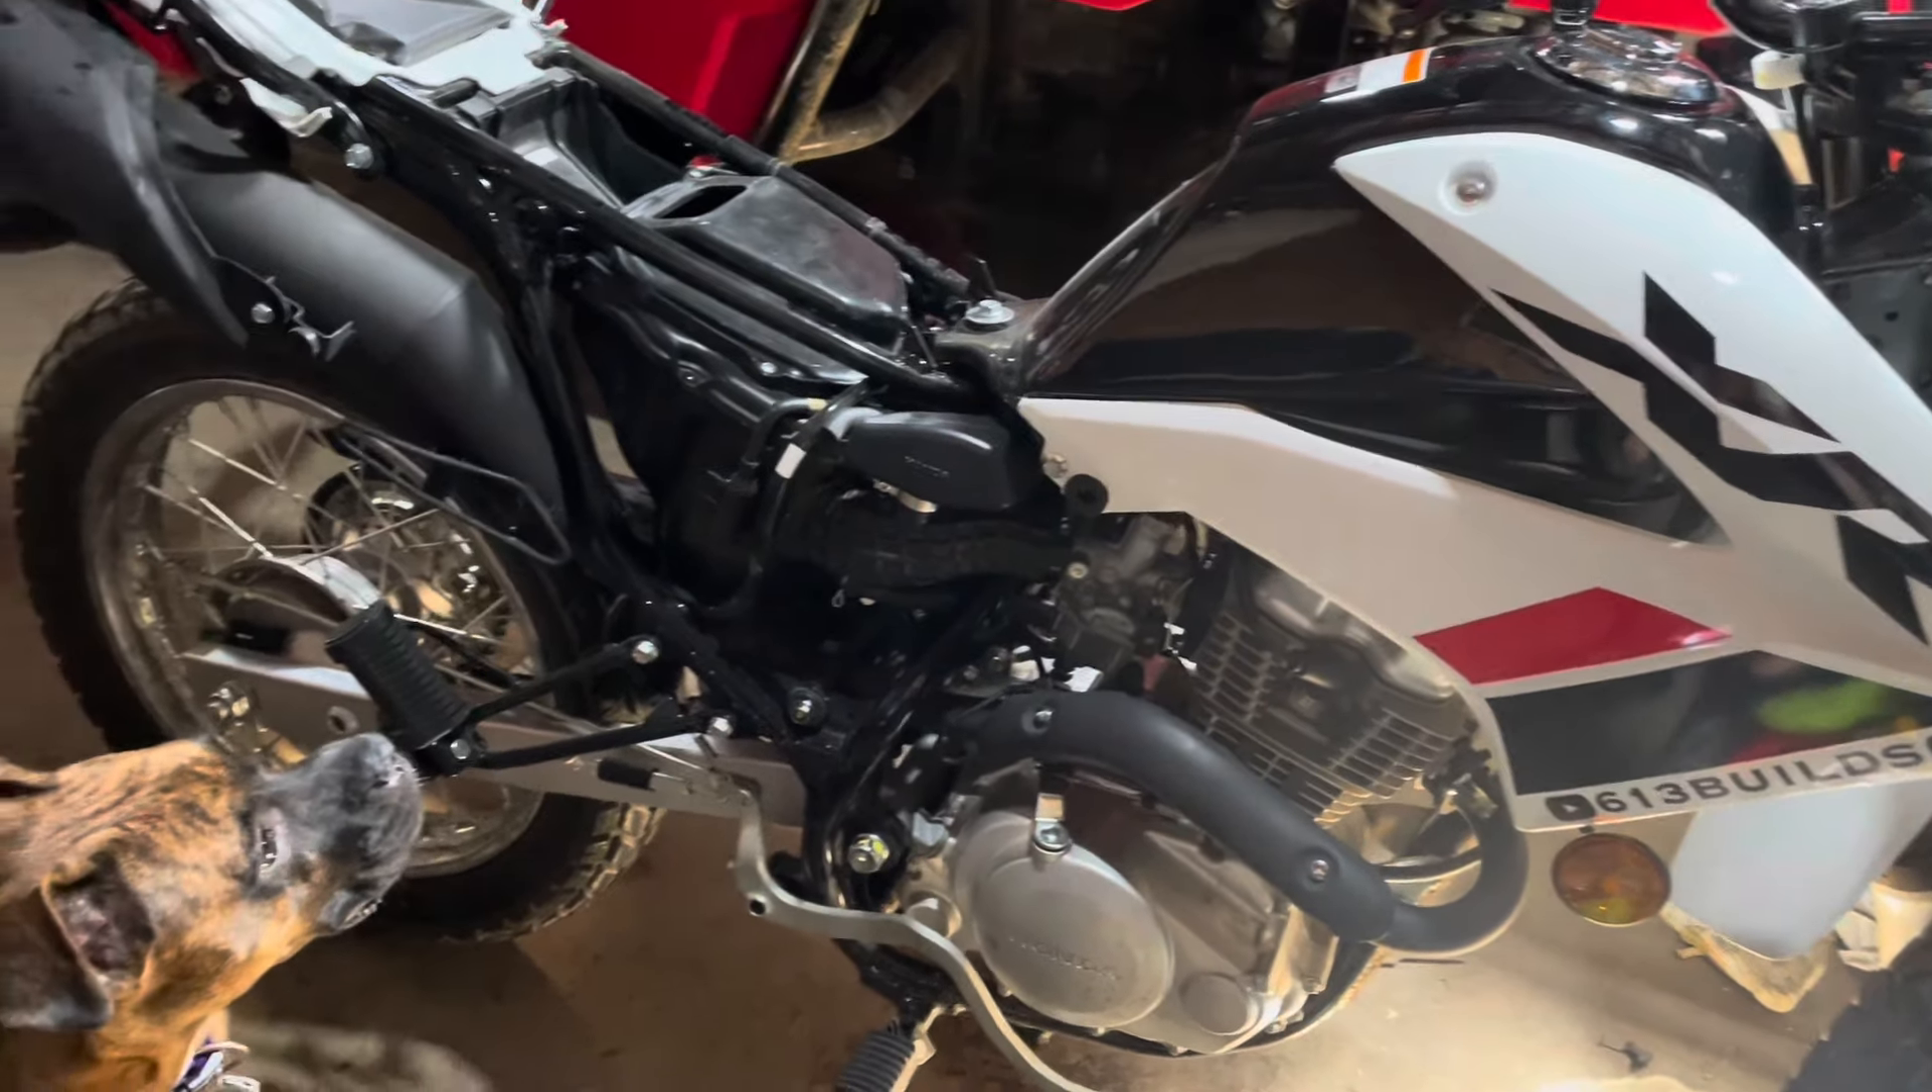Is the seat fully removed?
Yes.